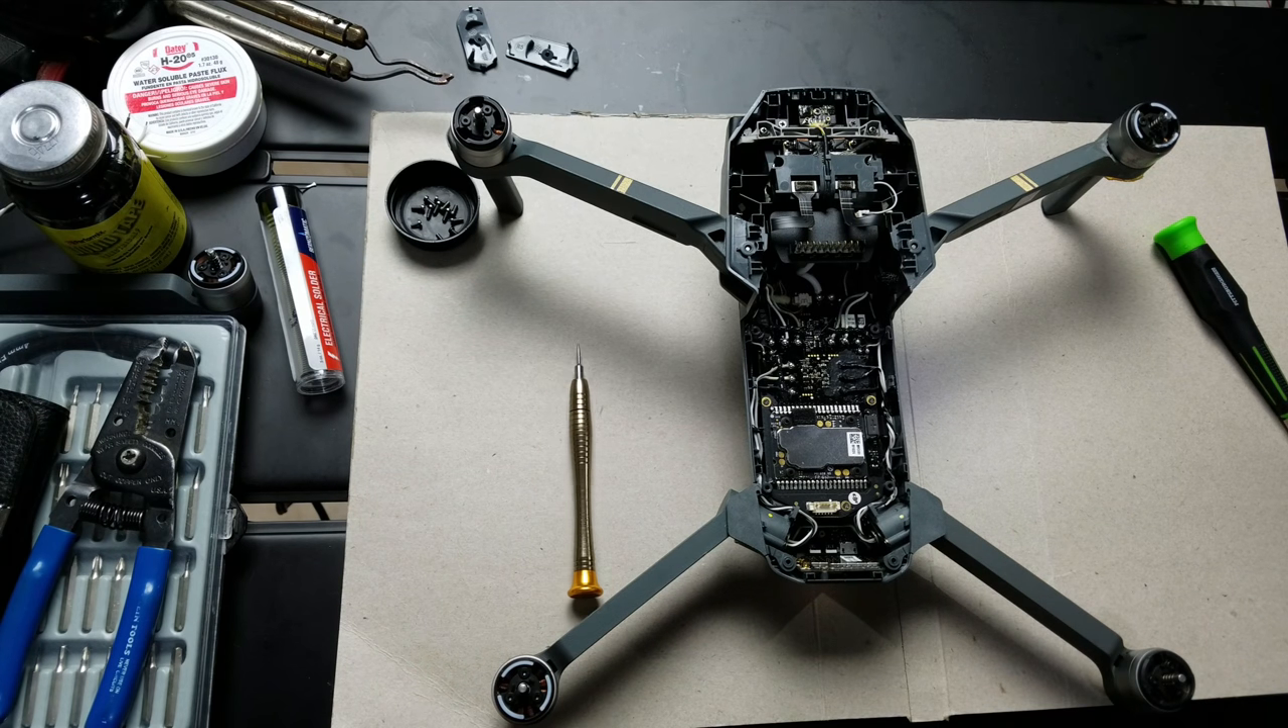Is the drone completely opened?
Yes.